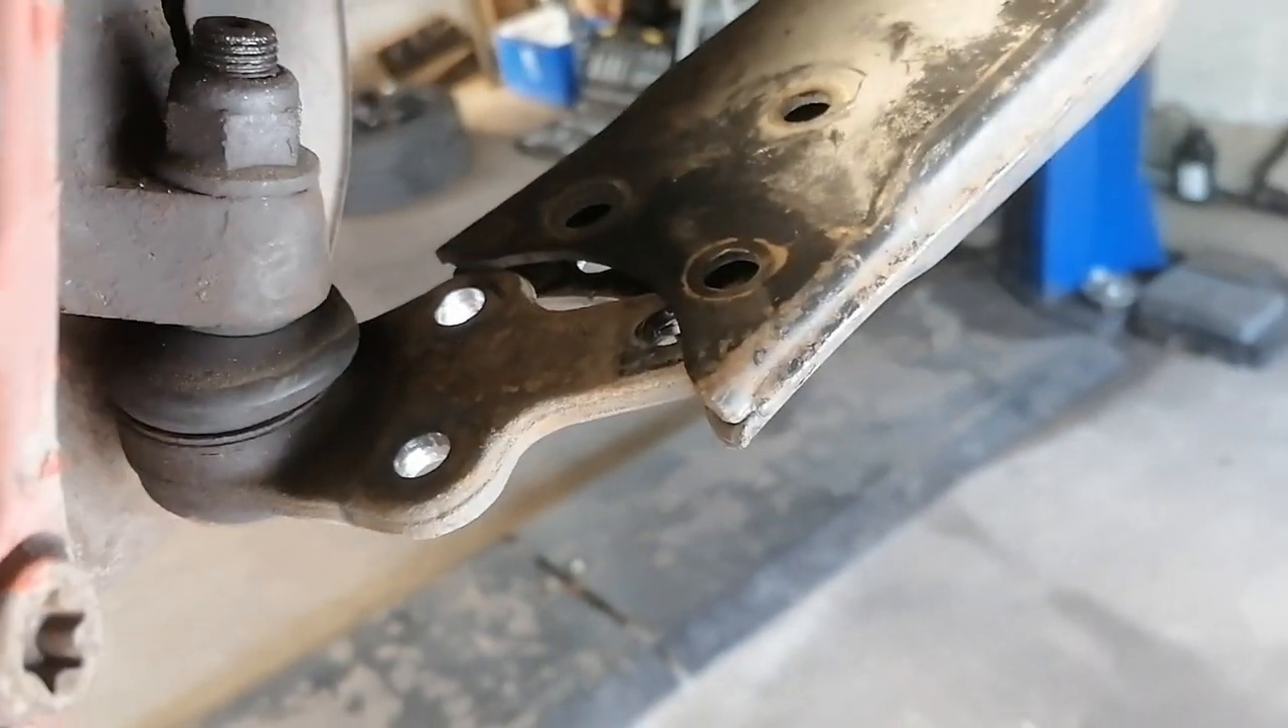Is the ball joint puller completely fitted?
No.